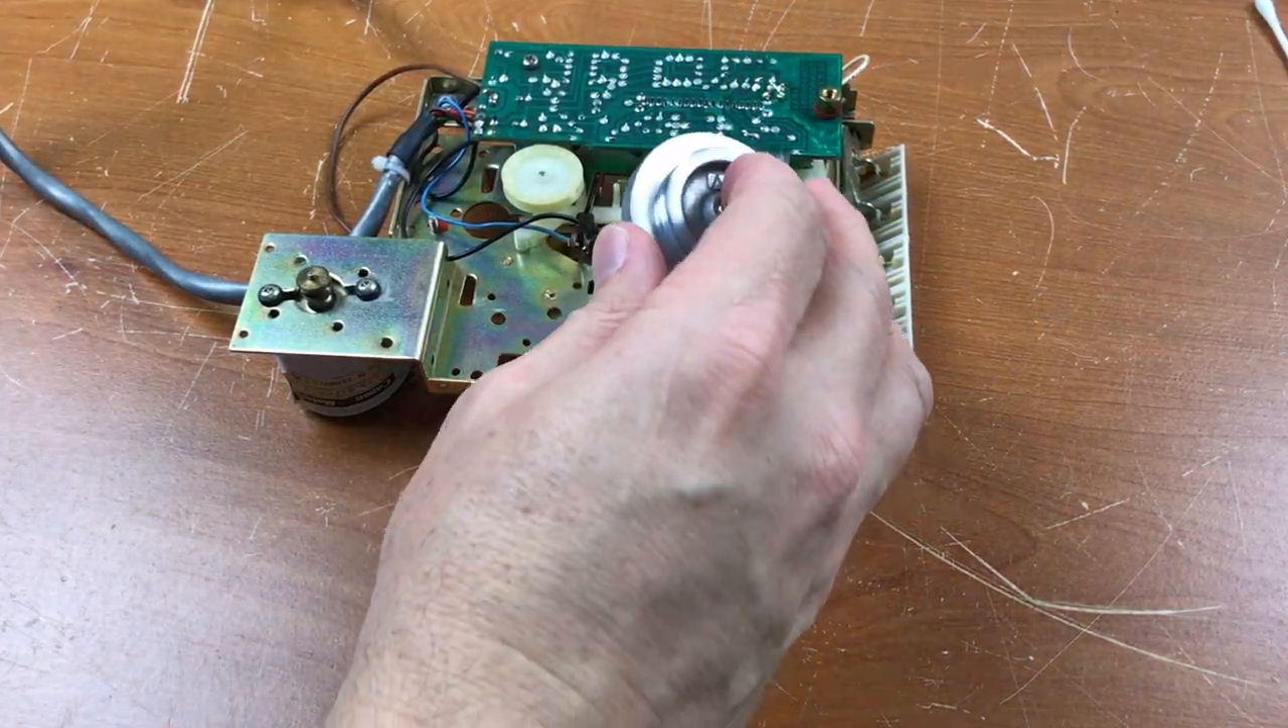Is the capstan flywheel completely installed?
No.